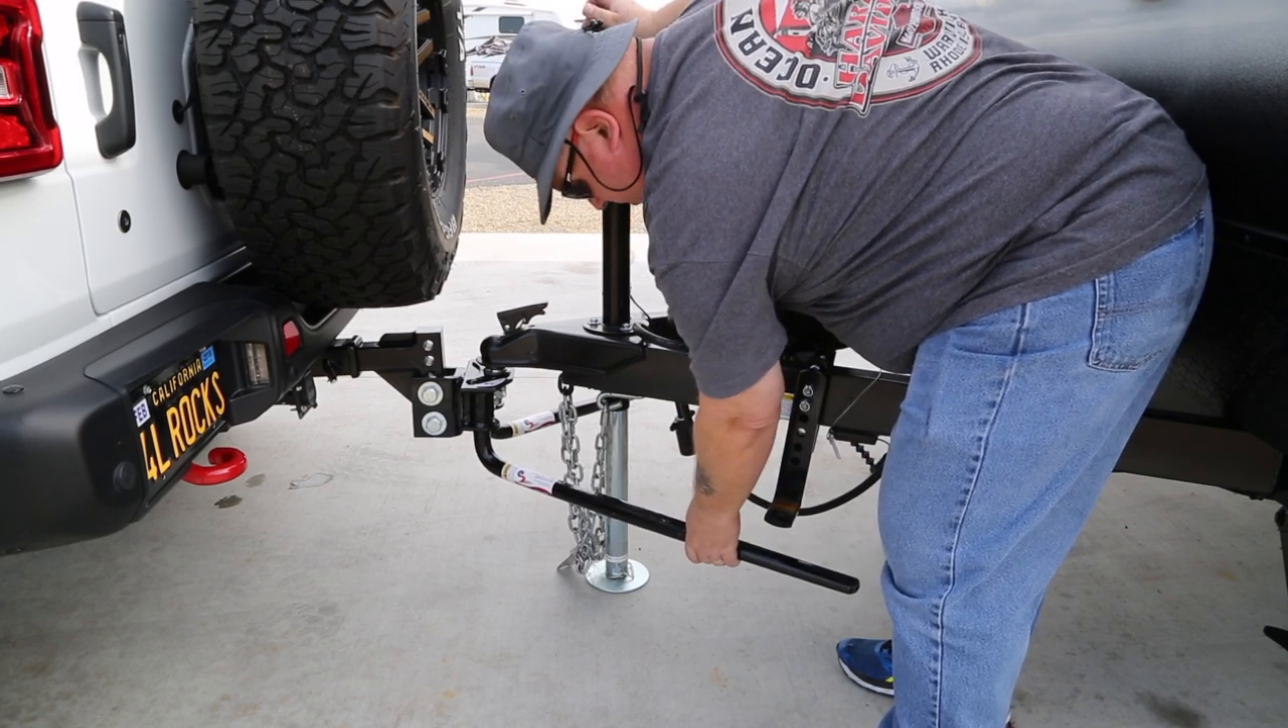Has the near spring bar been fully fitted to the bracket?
No.